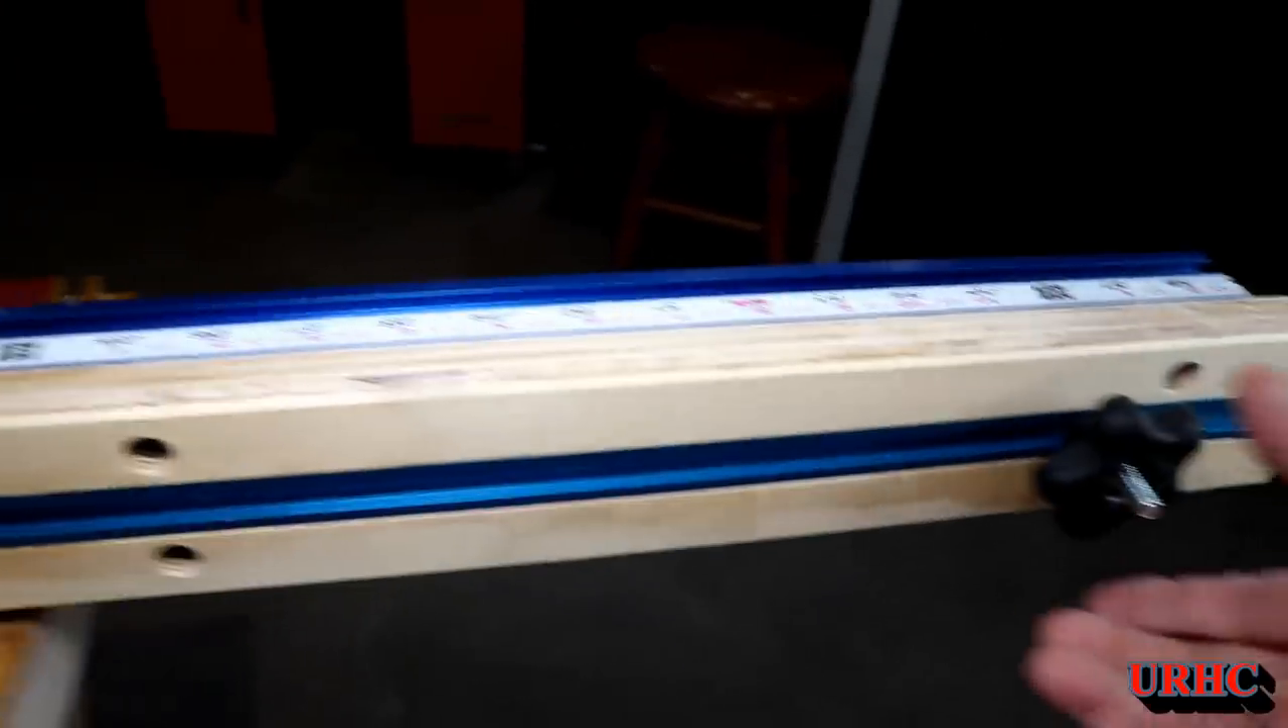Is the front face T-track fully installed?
Yes.